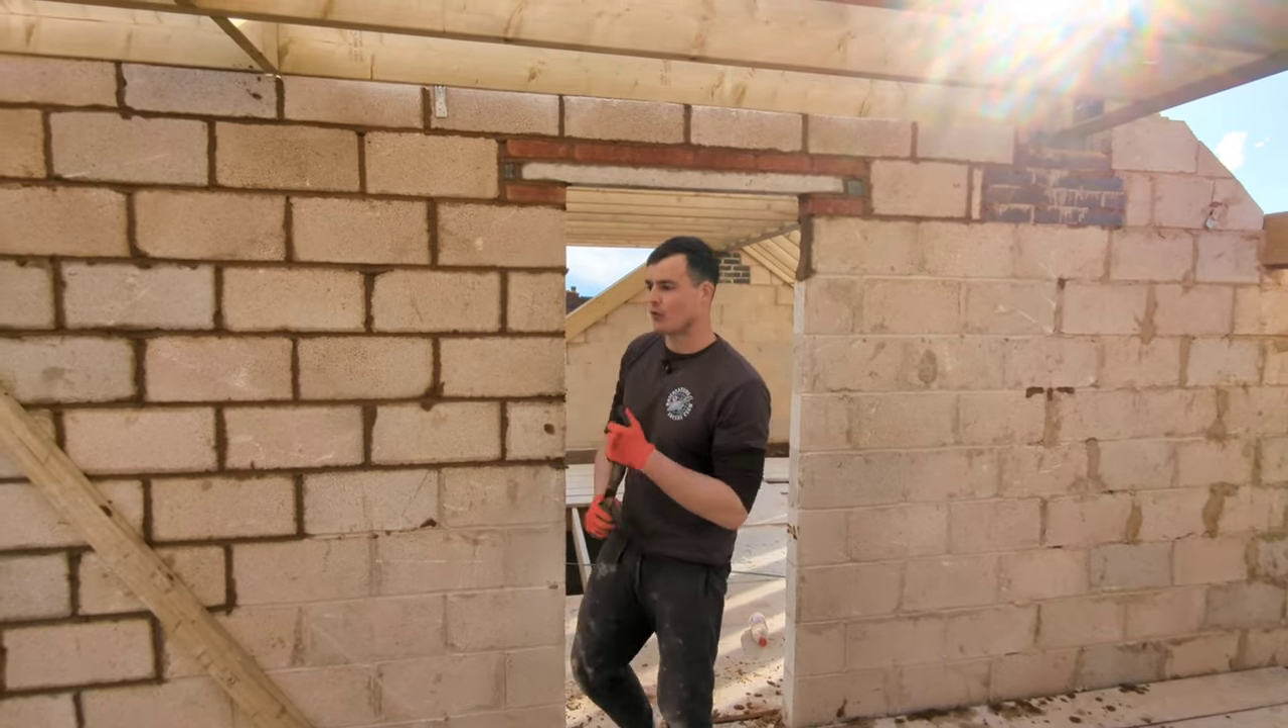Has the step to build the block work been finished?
Yes.